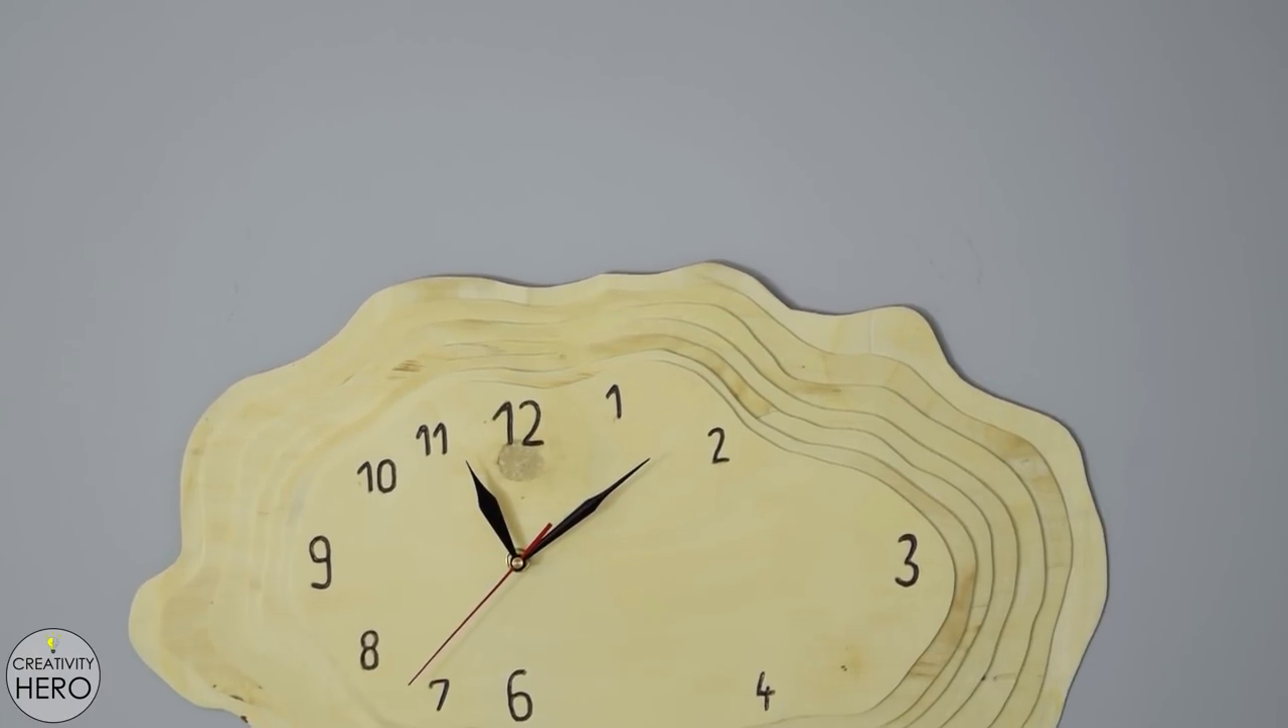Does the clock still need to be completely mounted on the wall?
No.